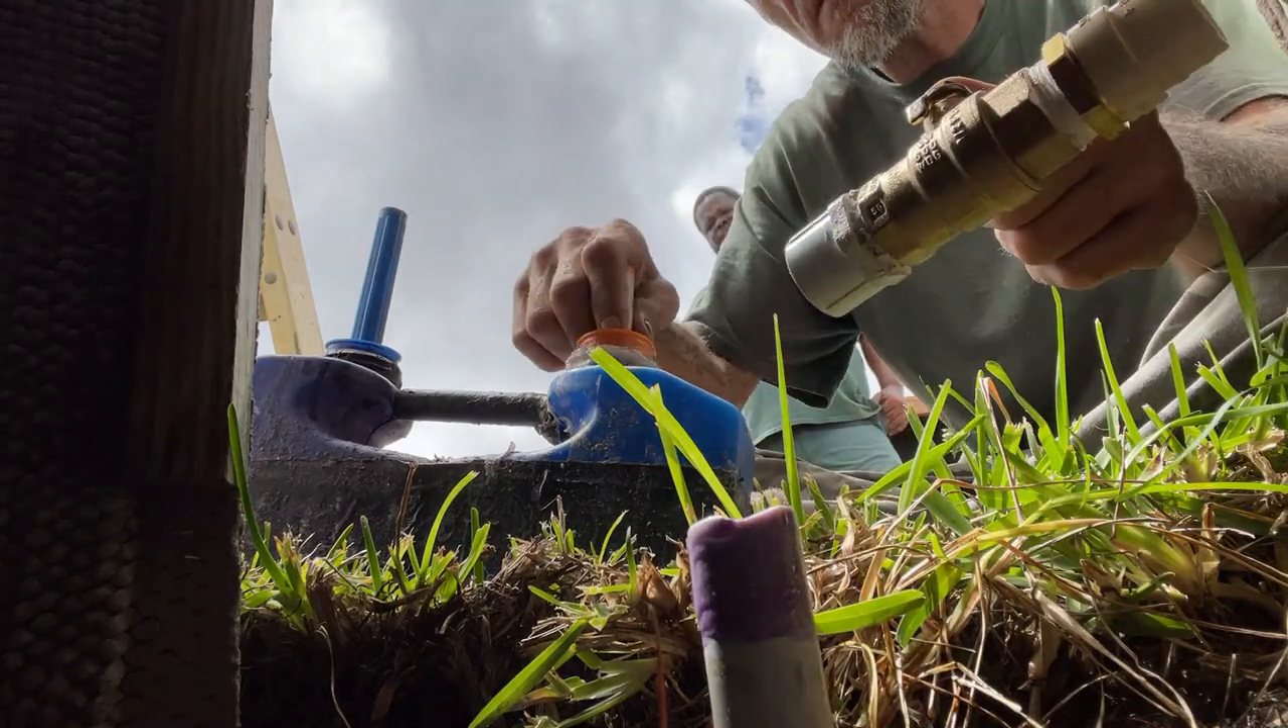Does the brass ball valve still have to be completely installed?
Yes.